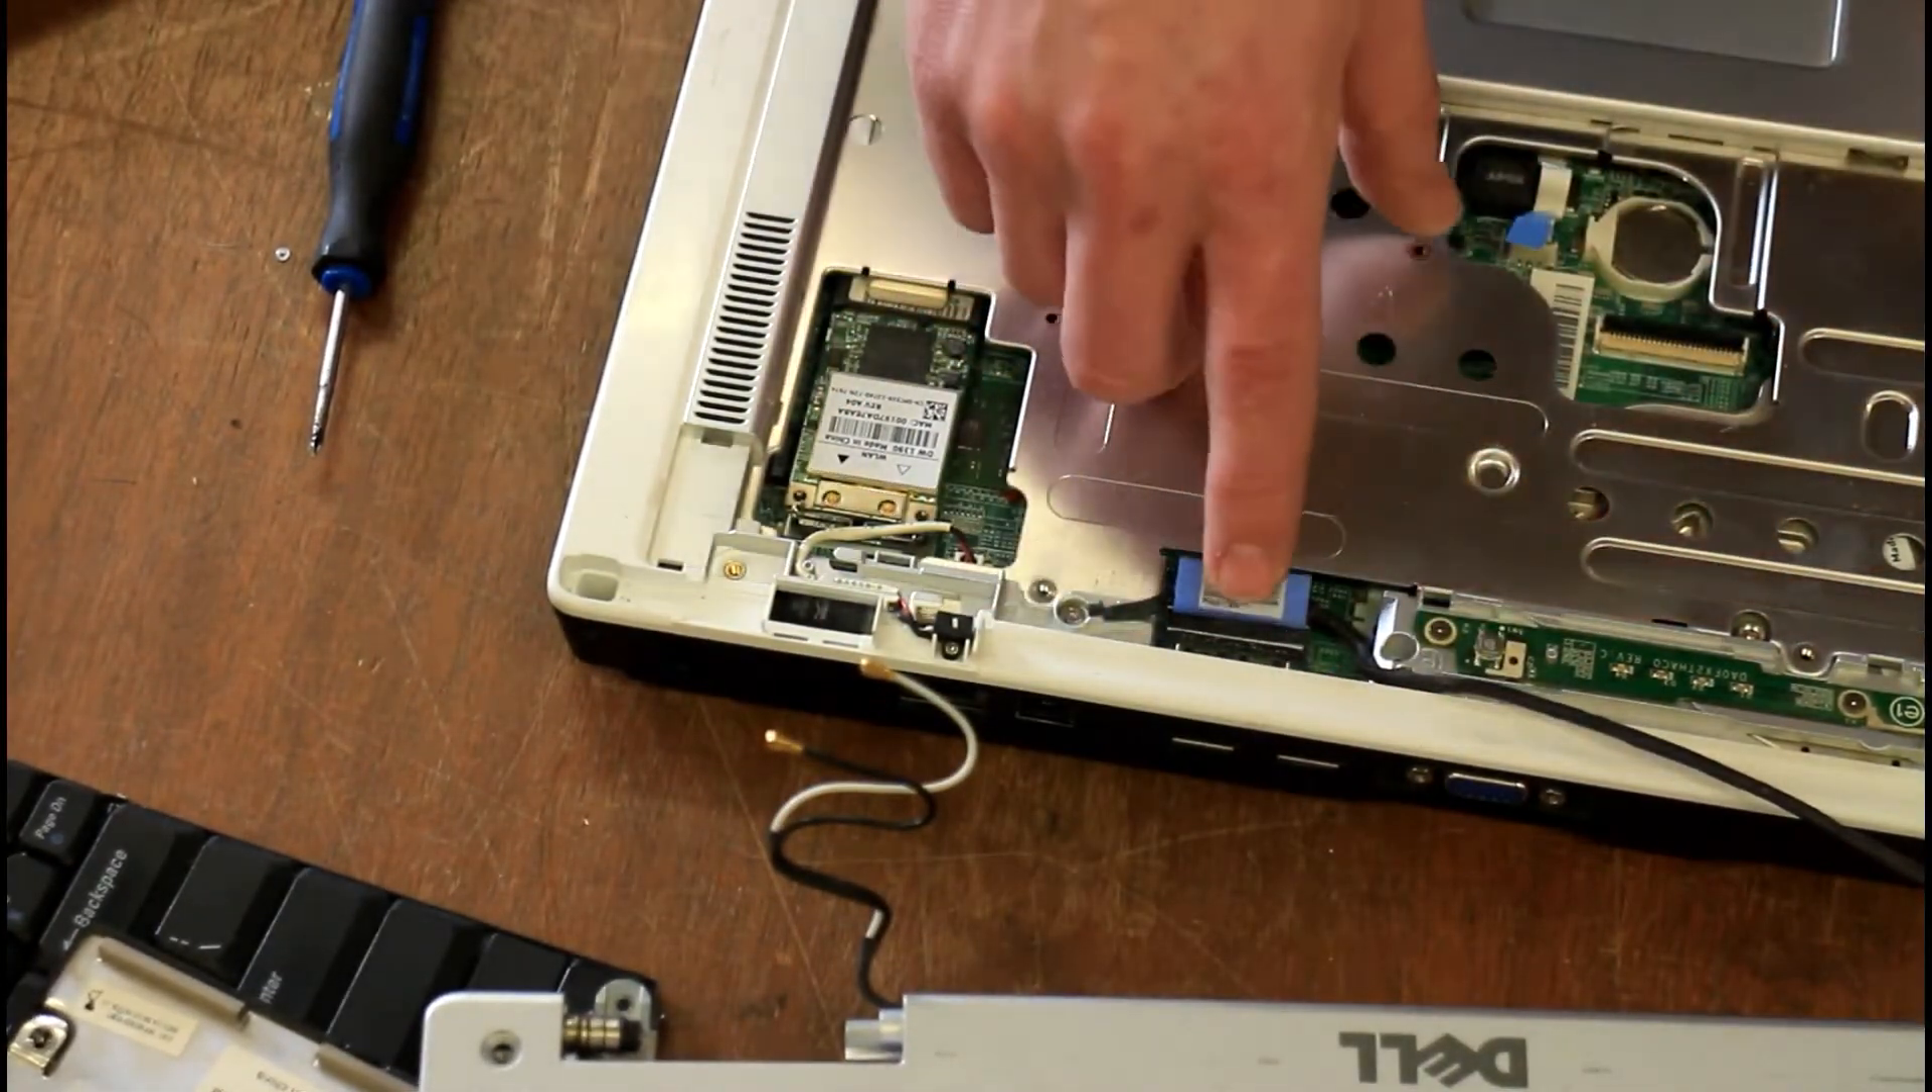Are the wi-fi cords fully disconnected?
Yes.